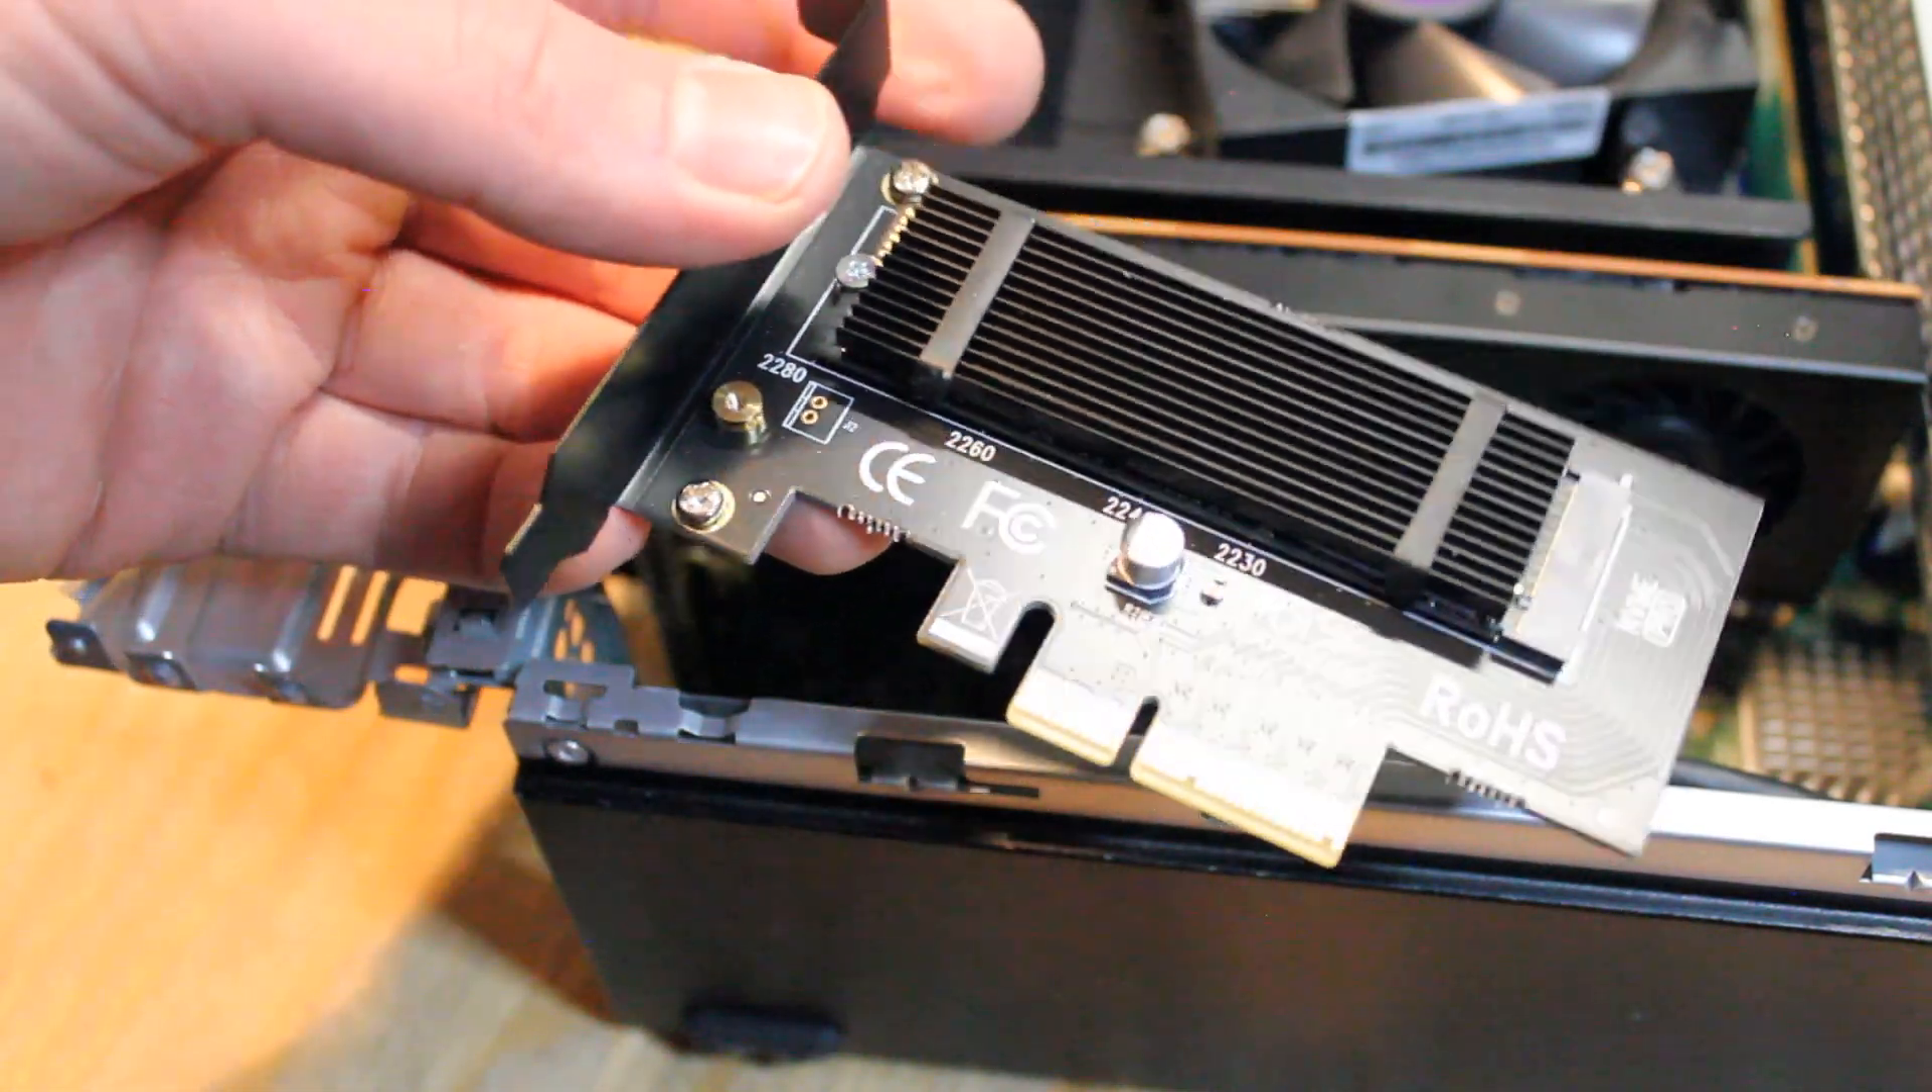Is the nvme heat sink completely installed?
Yes.